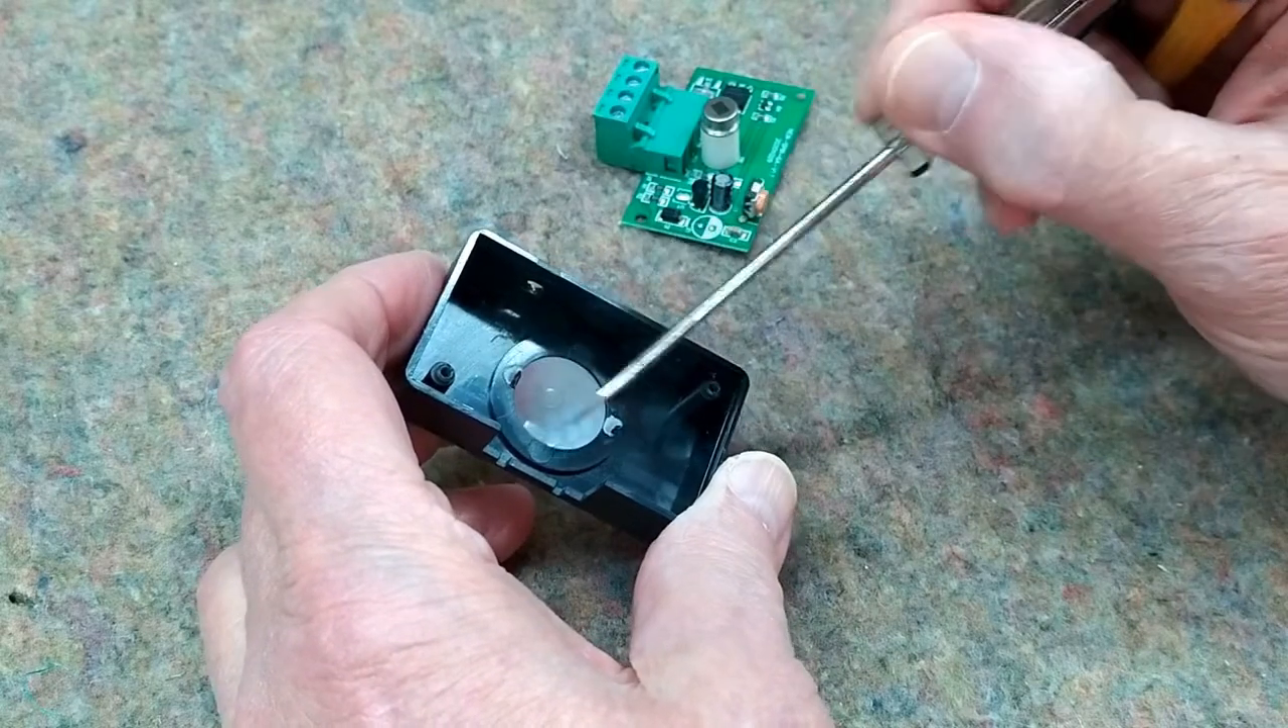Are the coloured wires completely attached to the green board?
No.